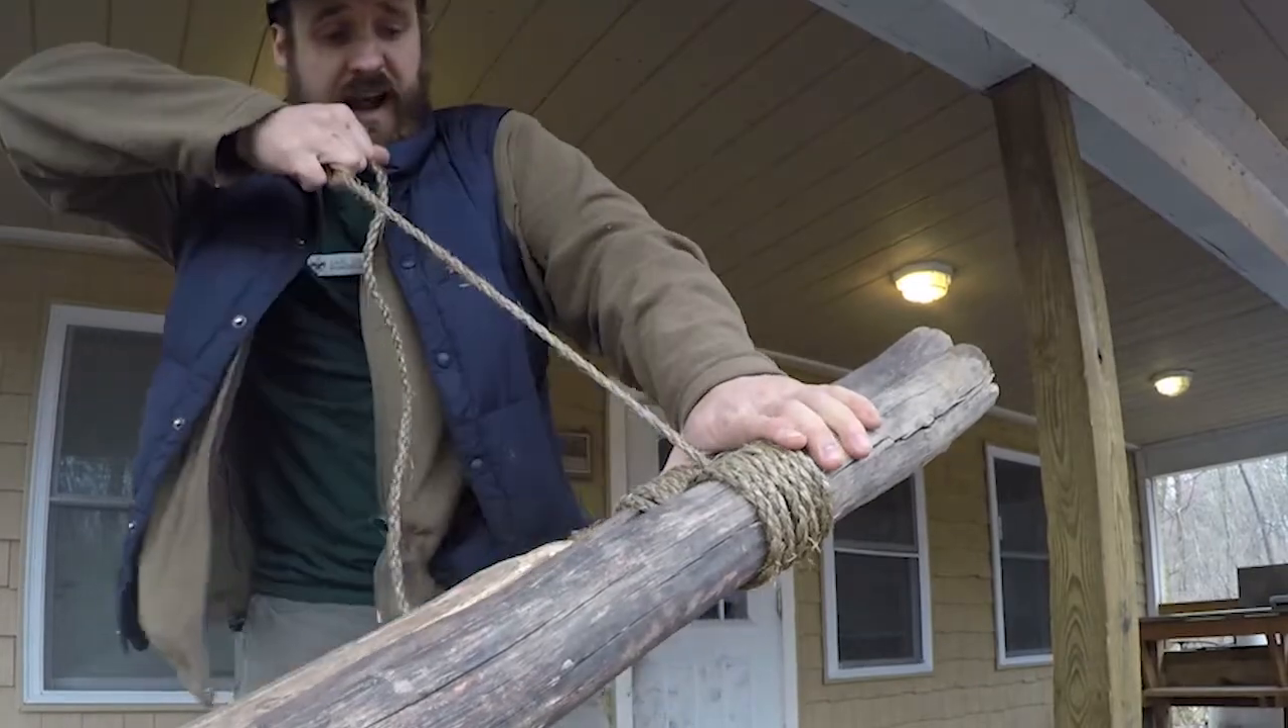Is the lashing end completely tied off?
No.